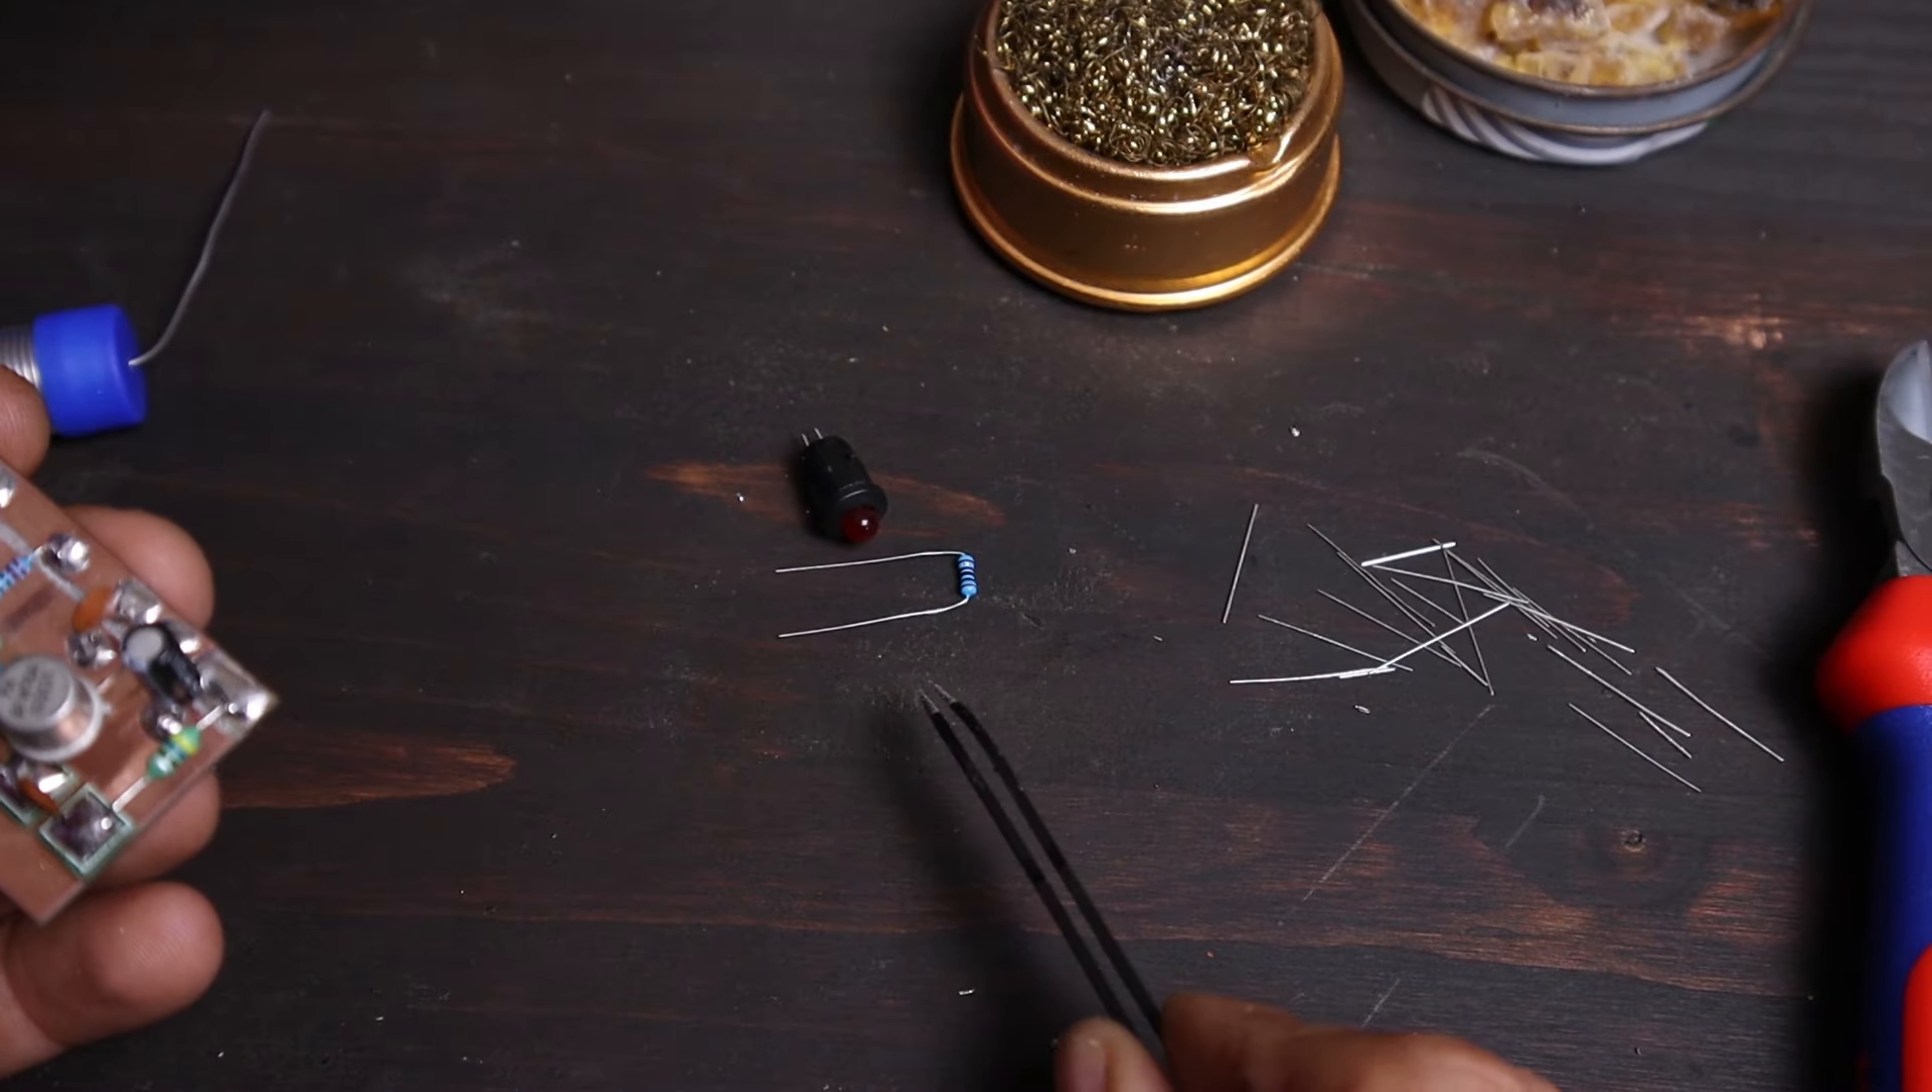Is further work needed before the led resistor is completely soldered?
Yes.